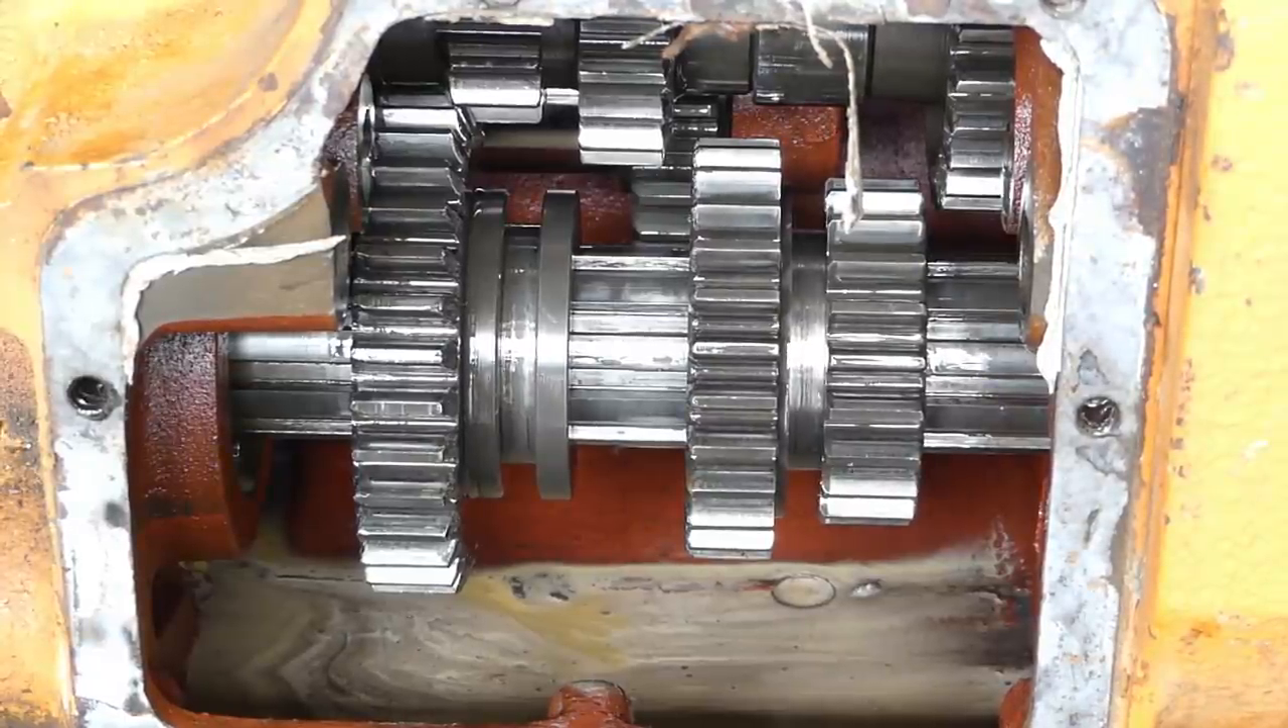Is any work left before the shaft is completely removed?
Yes.